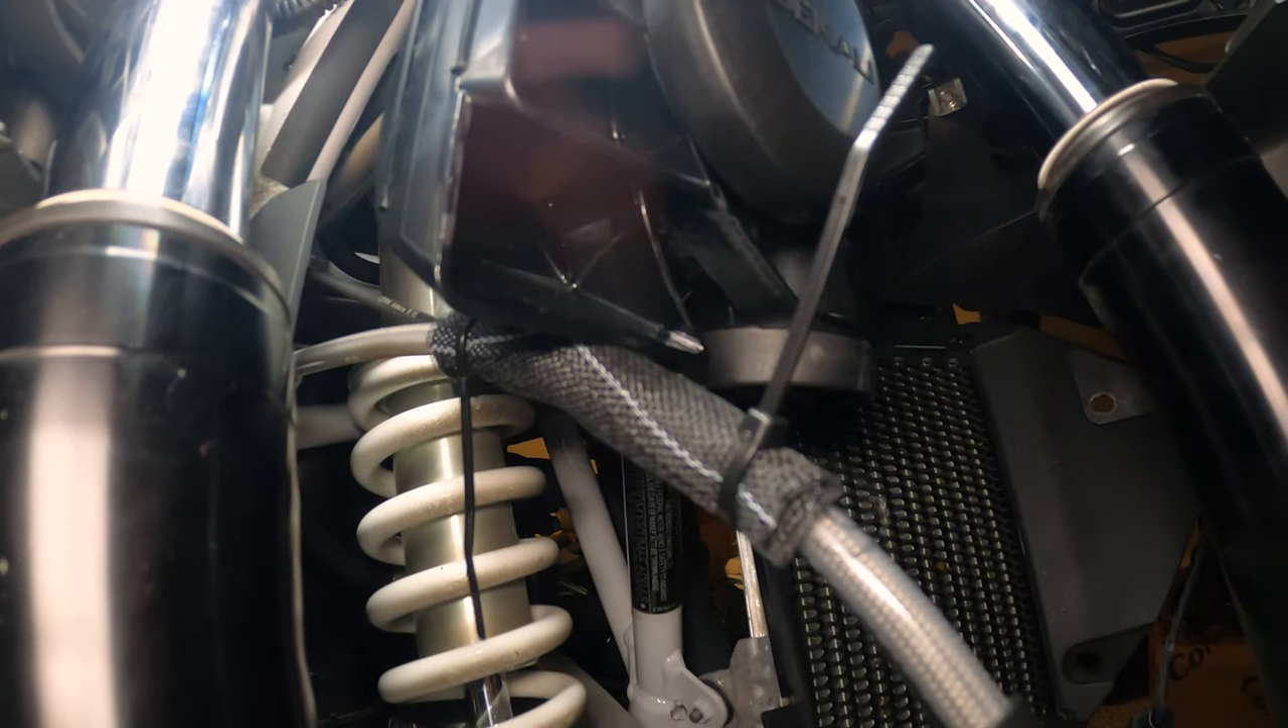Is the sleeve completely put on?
Yes.